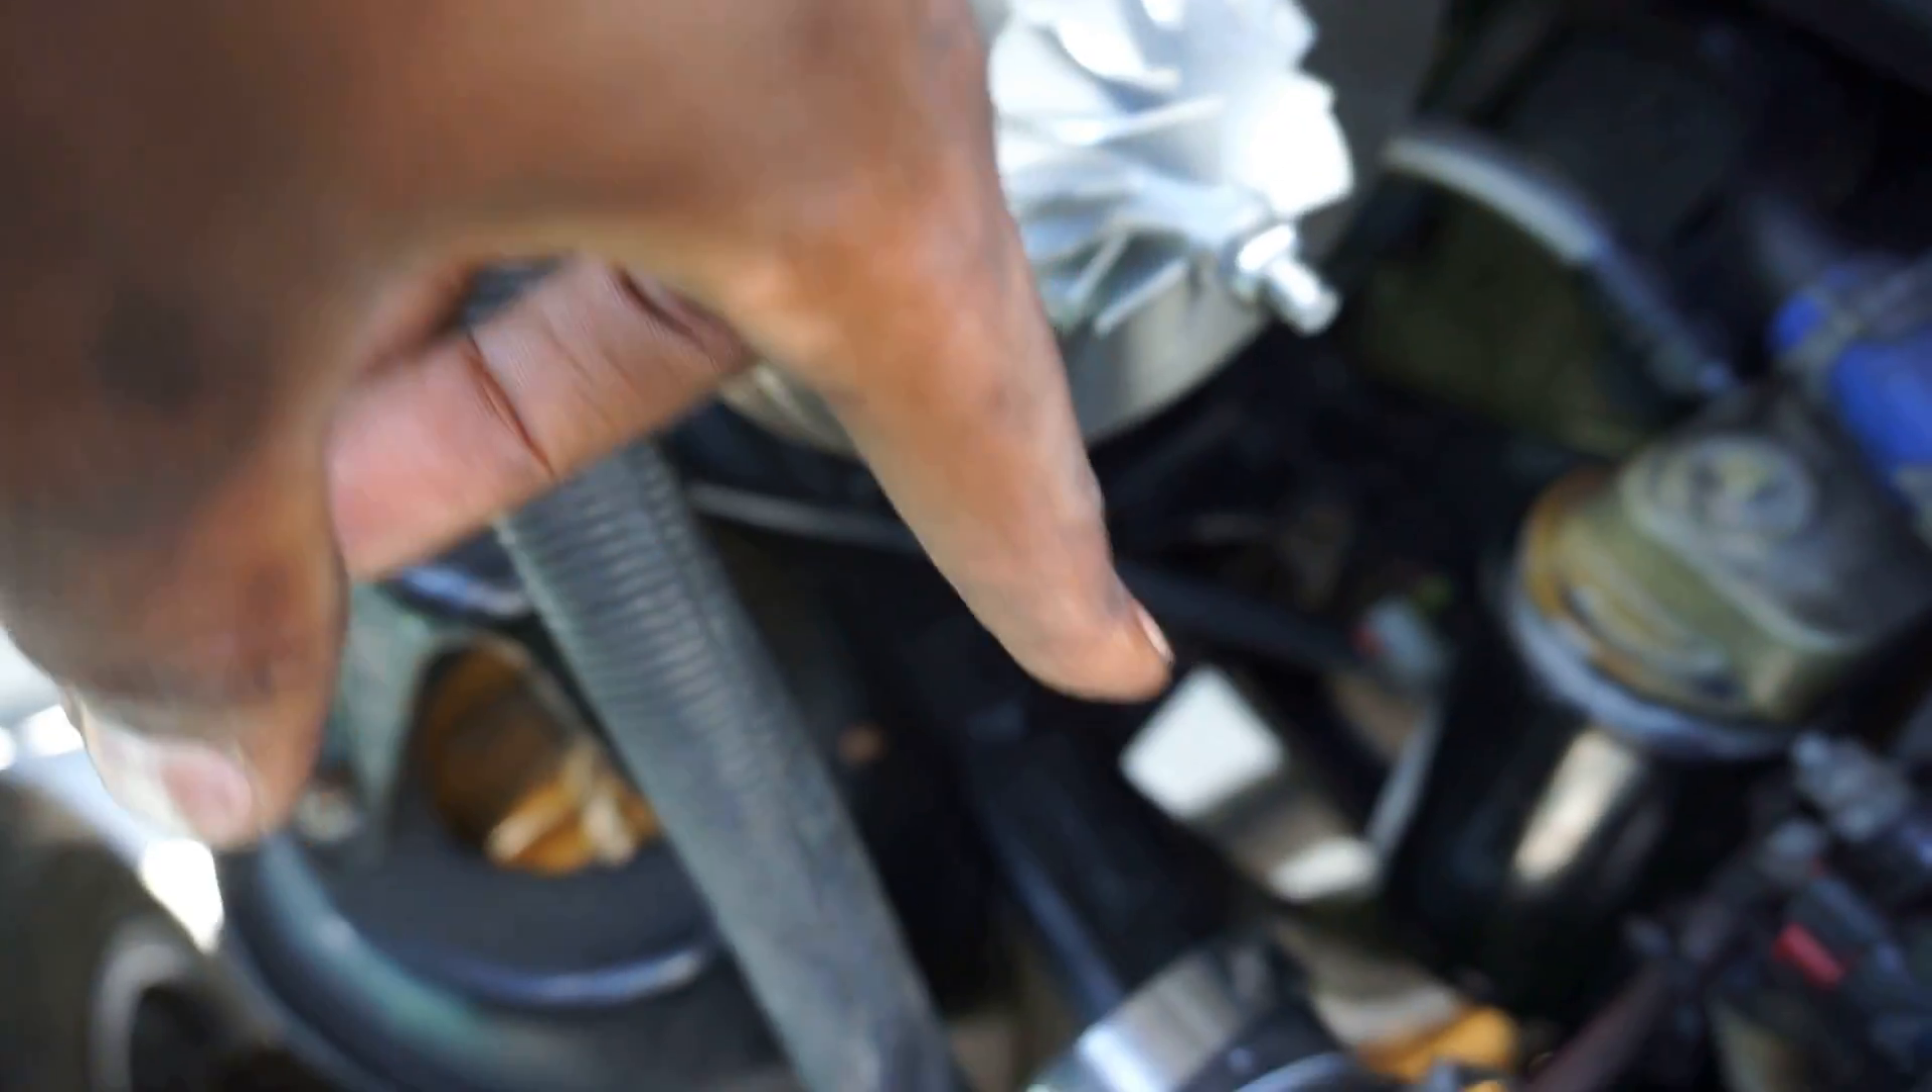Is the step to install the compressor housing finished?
No.